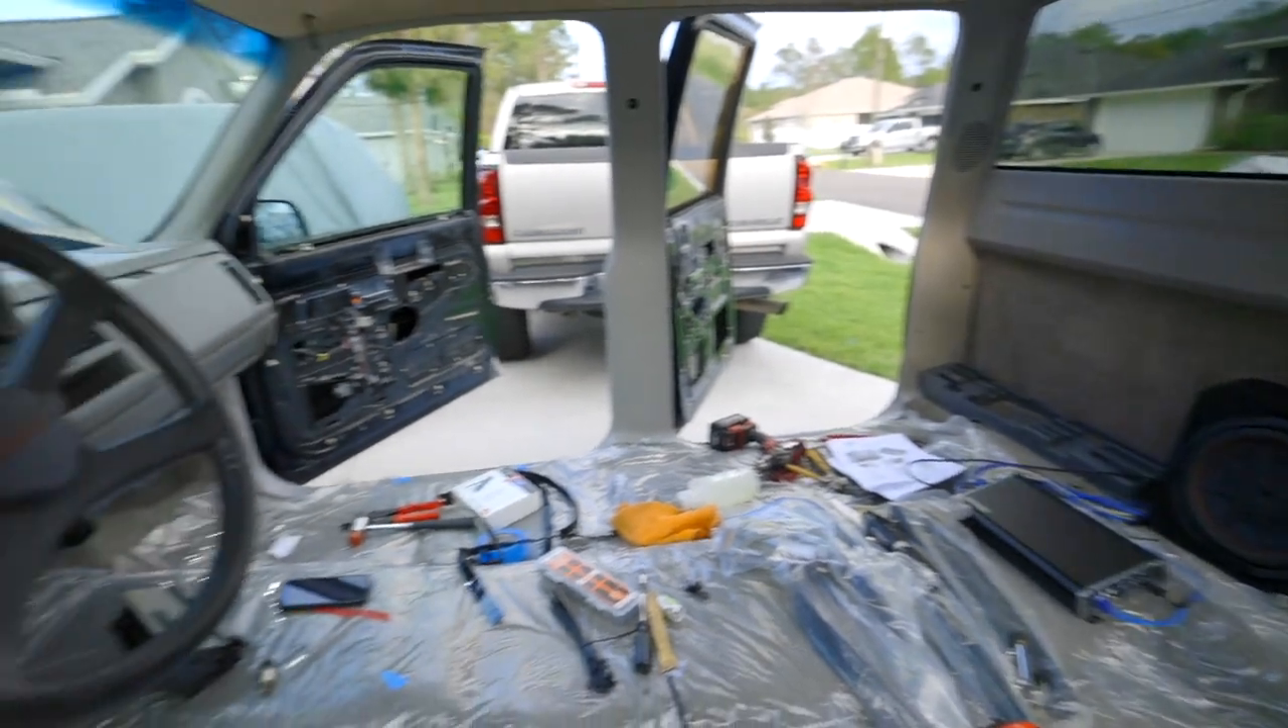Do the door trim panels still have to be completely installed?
Yes.